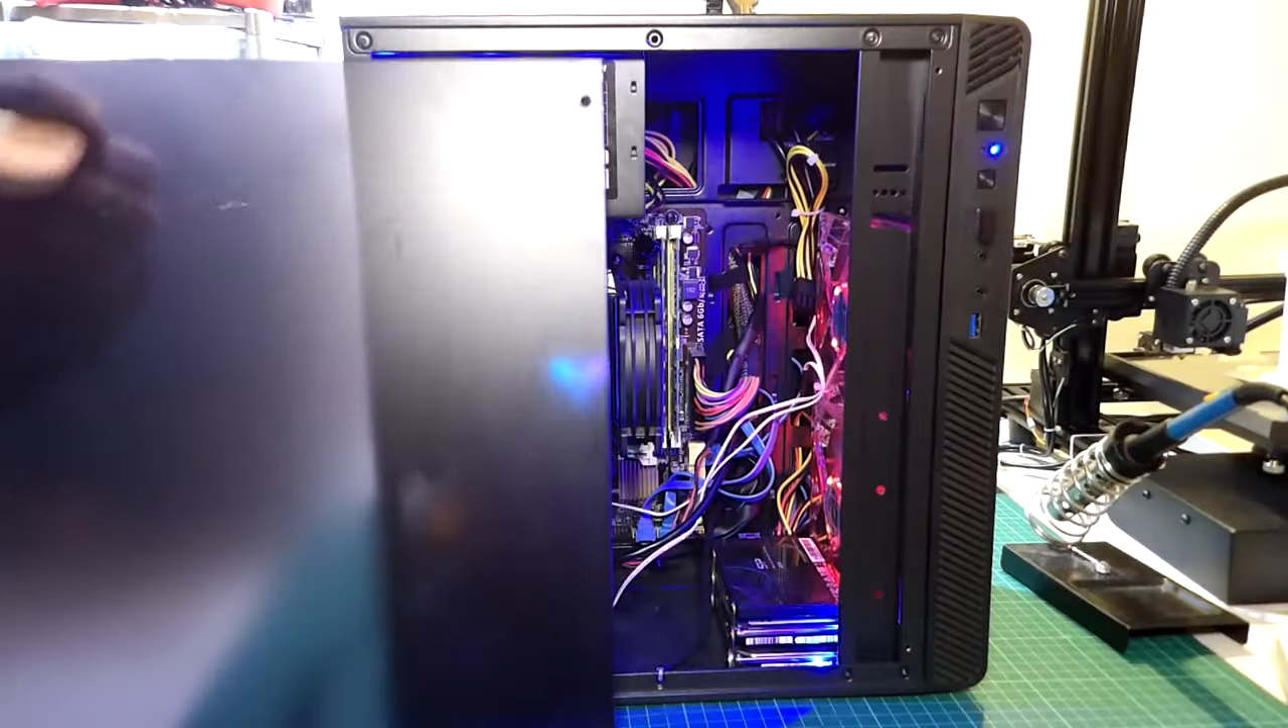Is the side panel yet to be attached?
Yes.